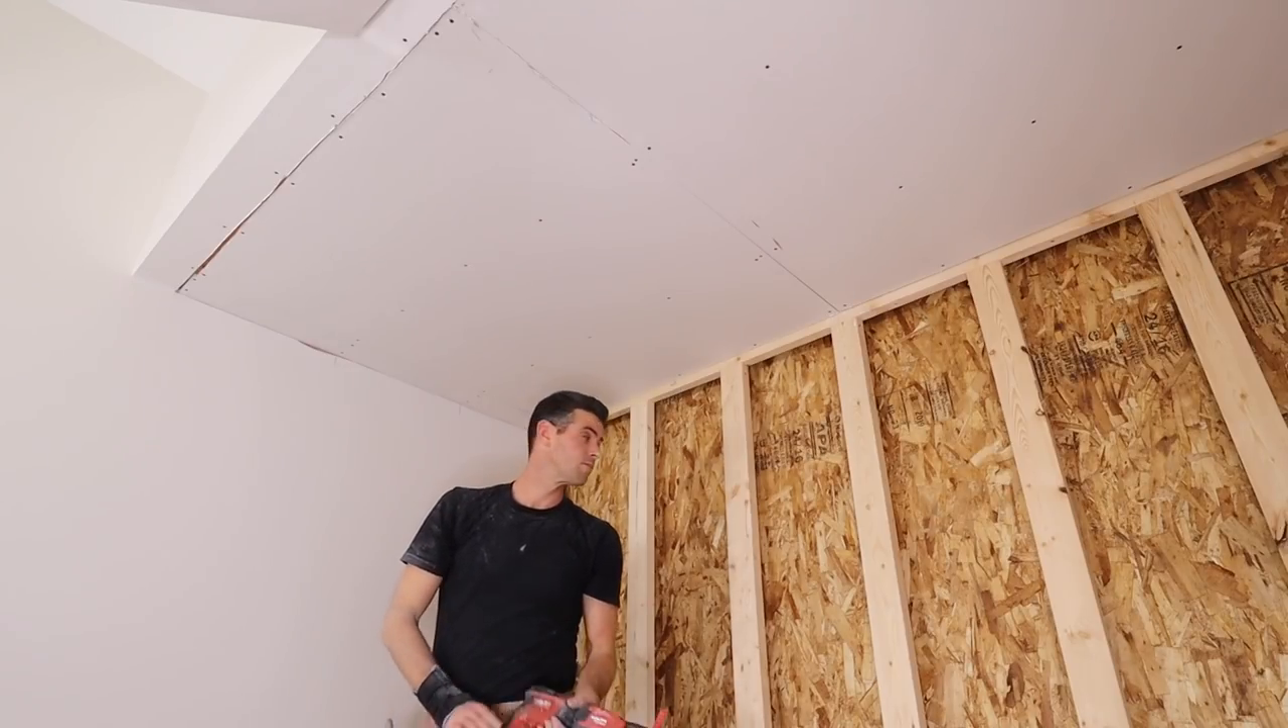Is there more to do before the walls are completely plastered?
Yes.